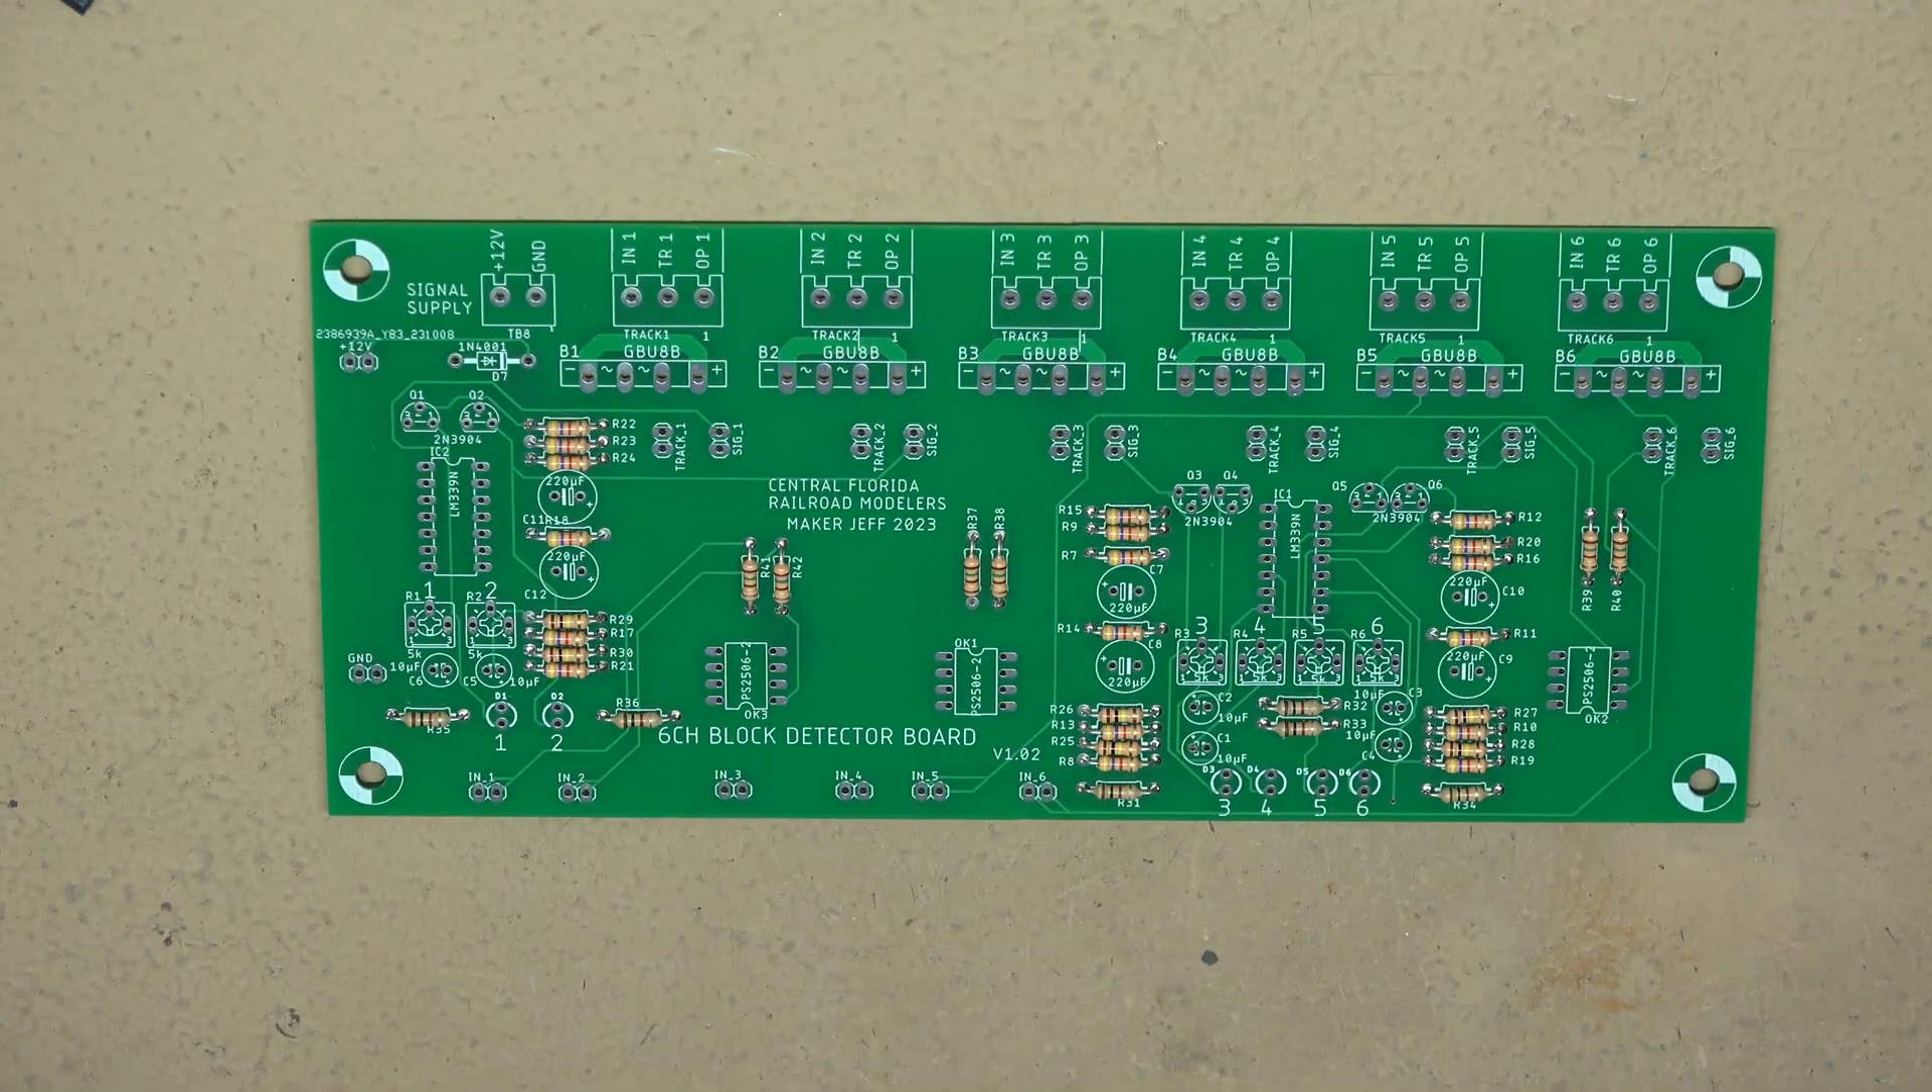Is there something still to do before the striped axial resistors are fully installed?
No.